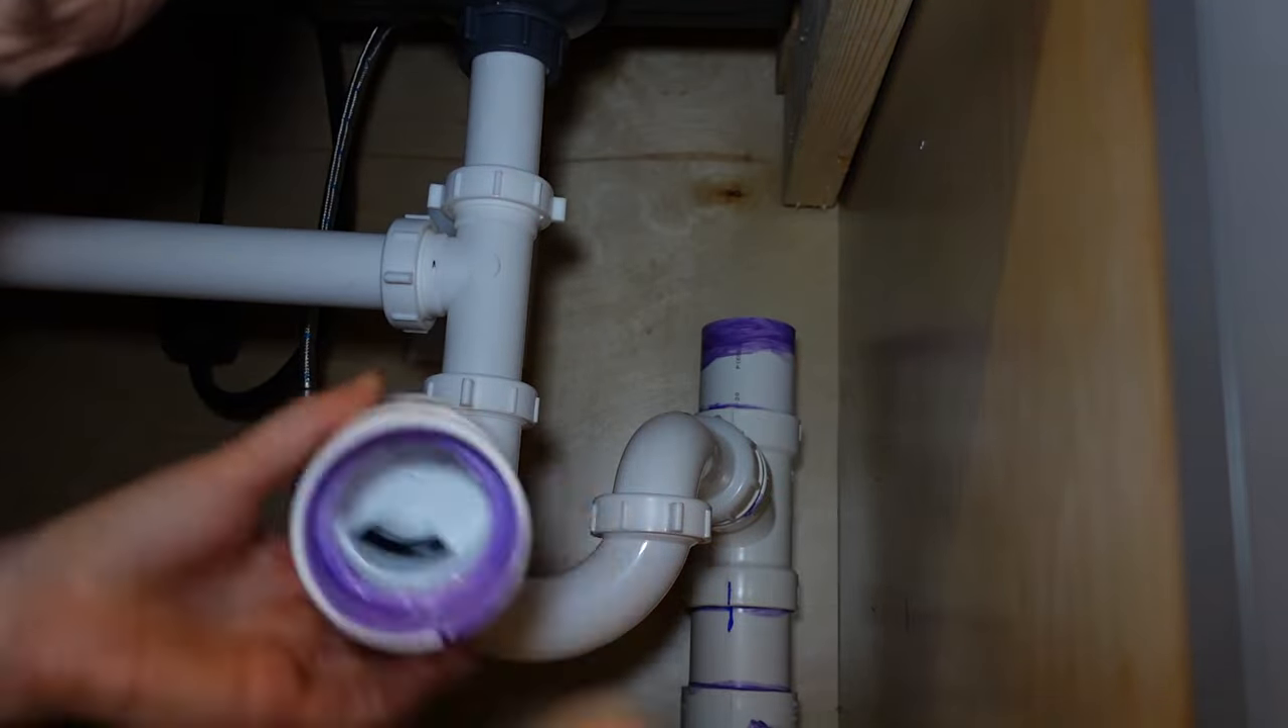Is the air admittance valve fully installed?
No.